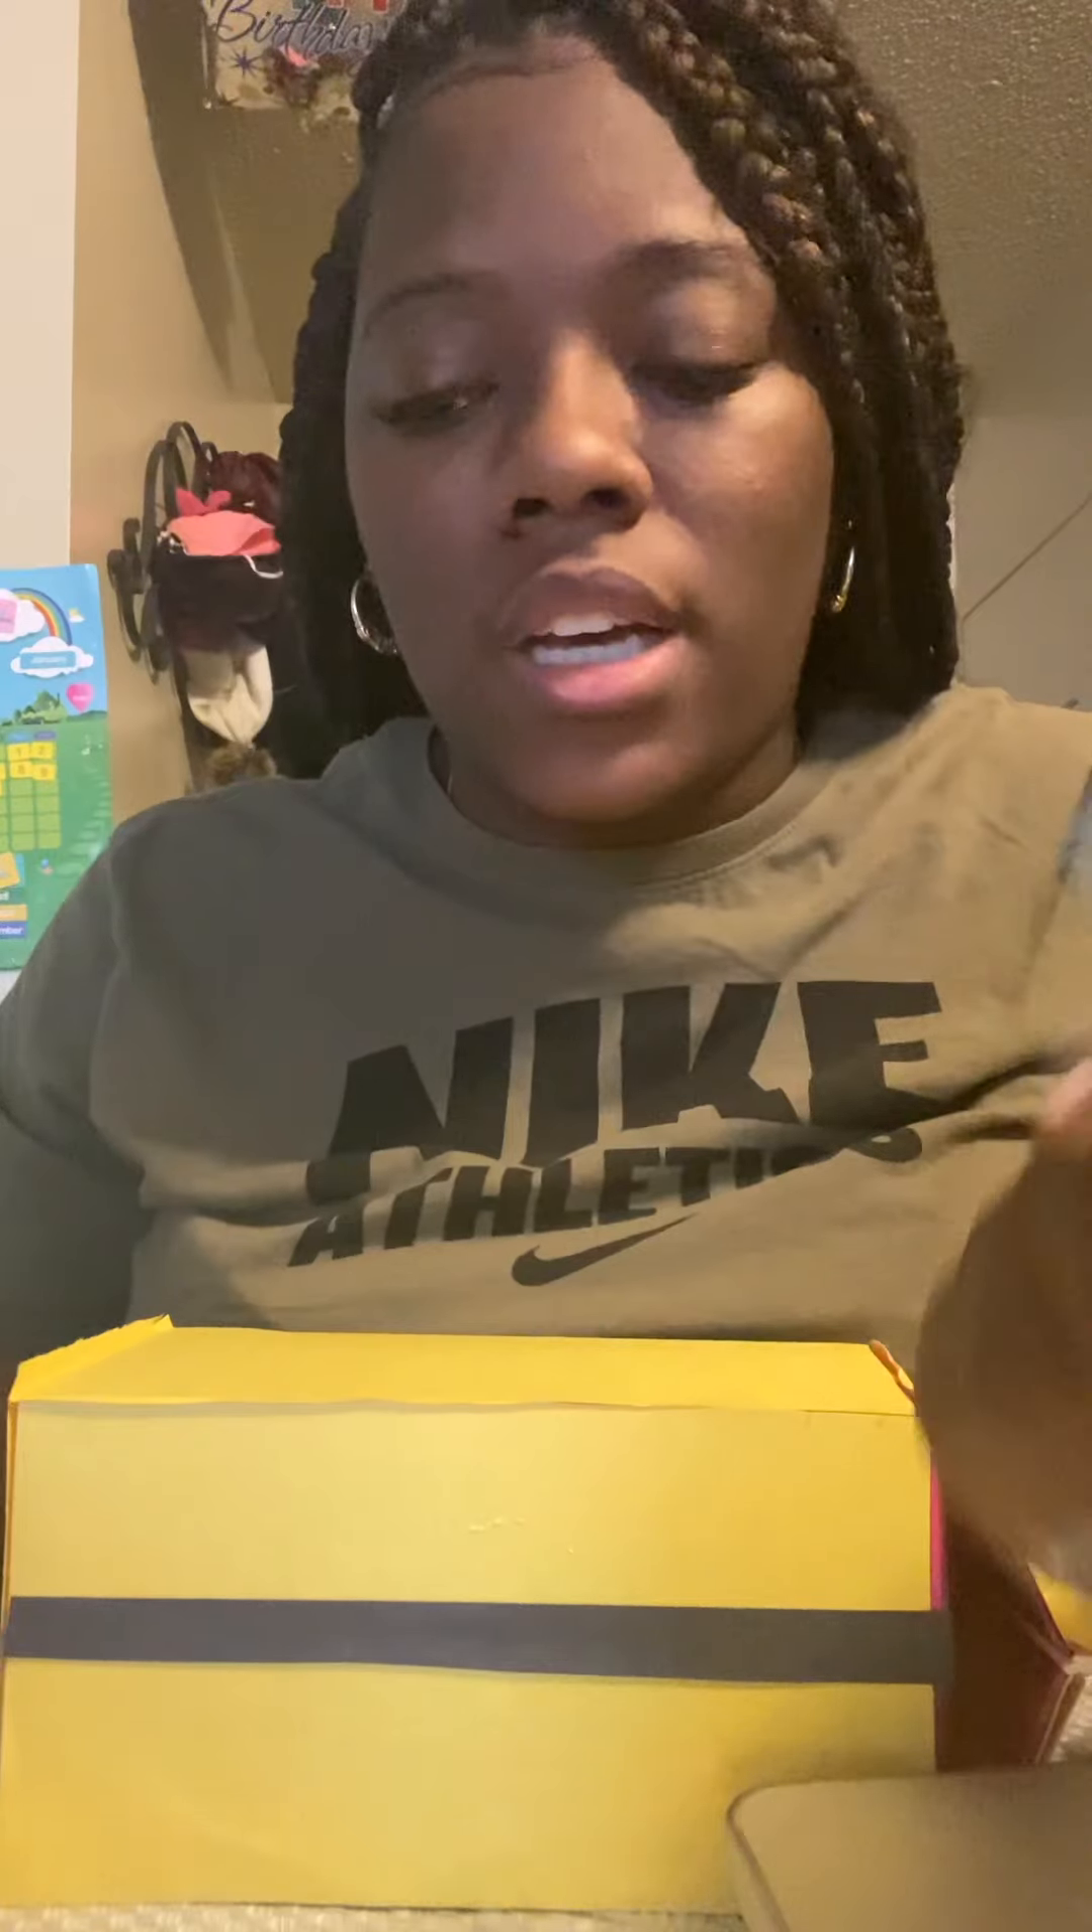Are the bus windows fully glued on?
No.